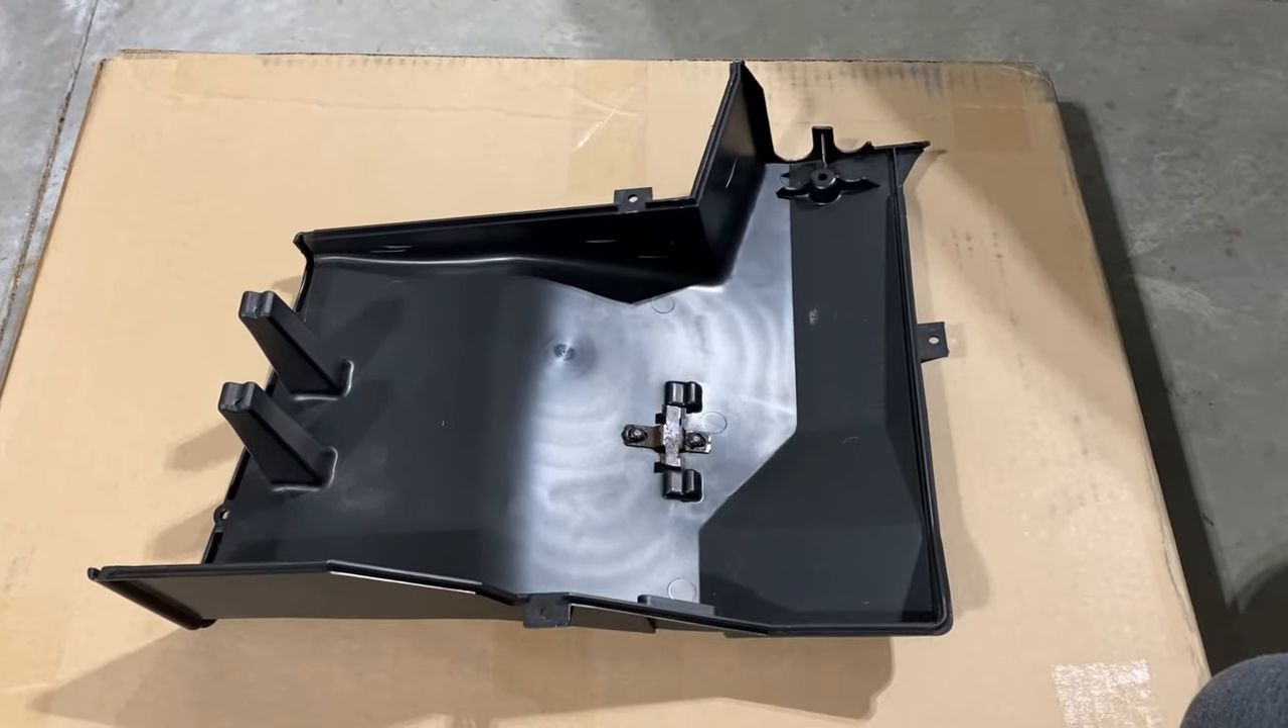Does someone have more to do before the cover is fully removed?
No.